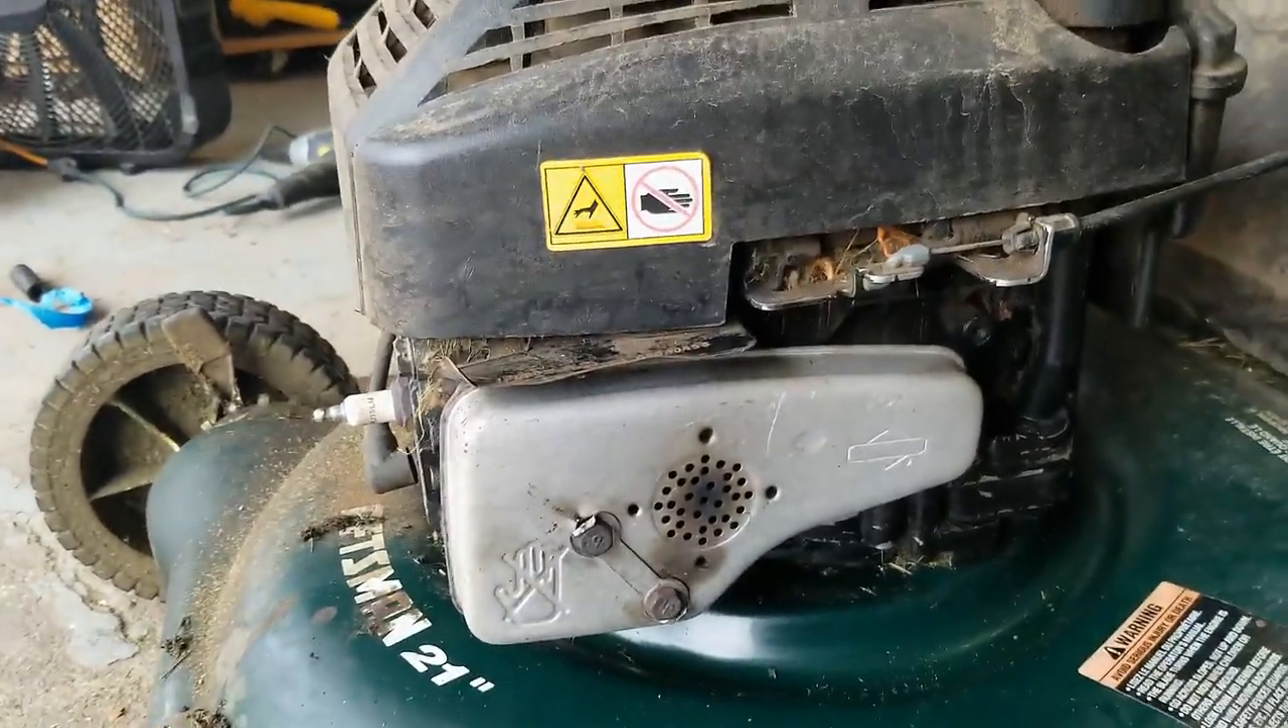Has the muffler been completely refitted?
Yes.